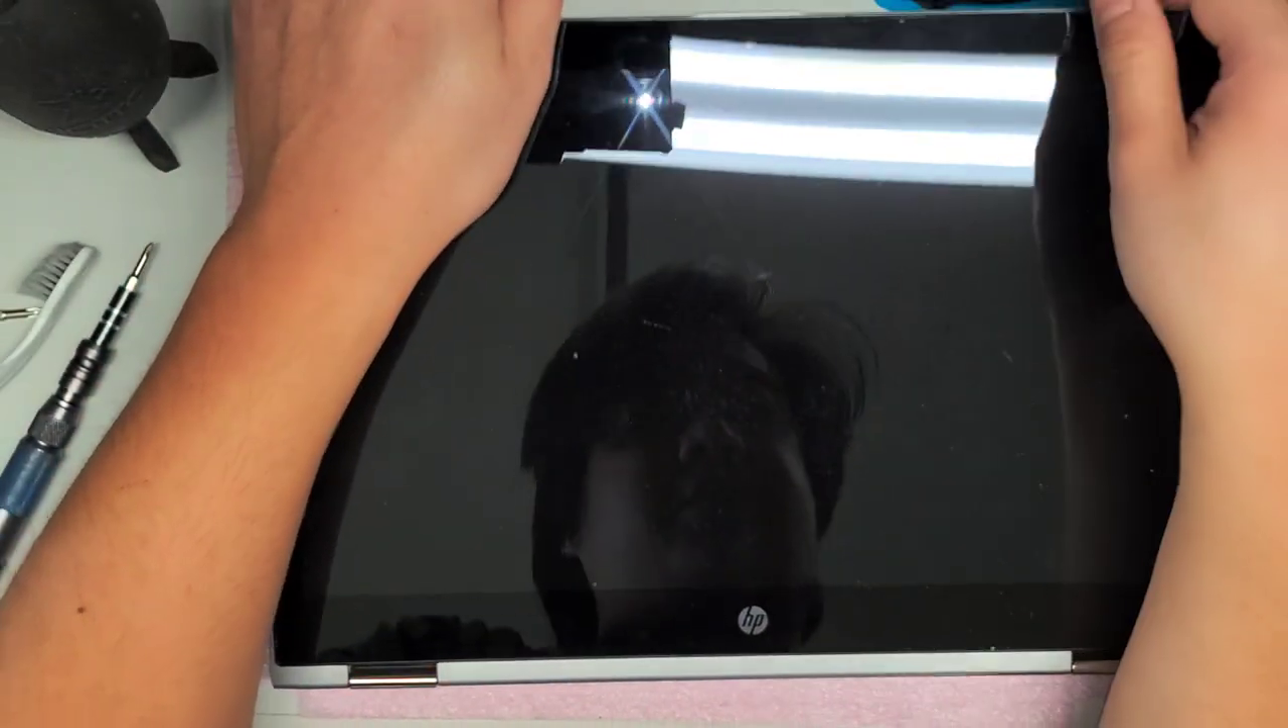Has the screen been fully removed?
No.